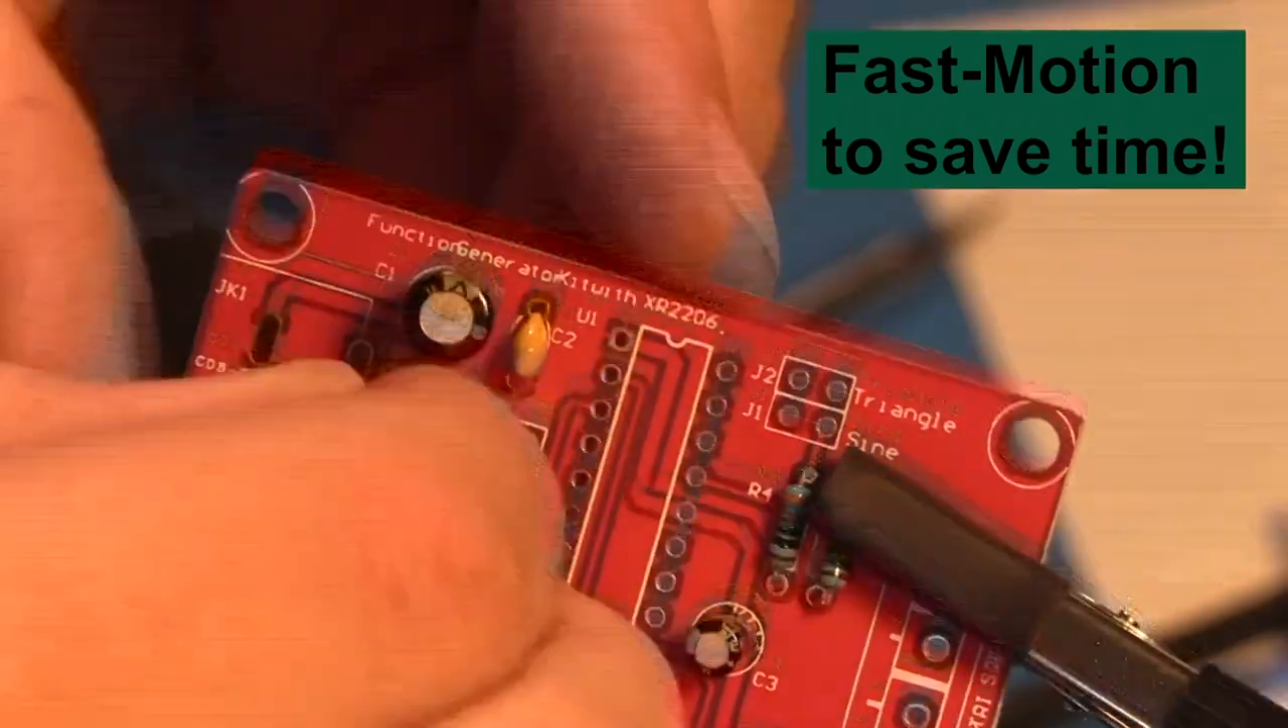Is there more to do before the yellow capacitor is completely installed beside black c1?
No.